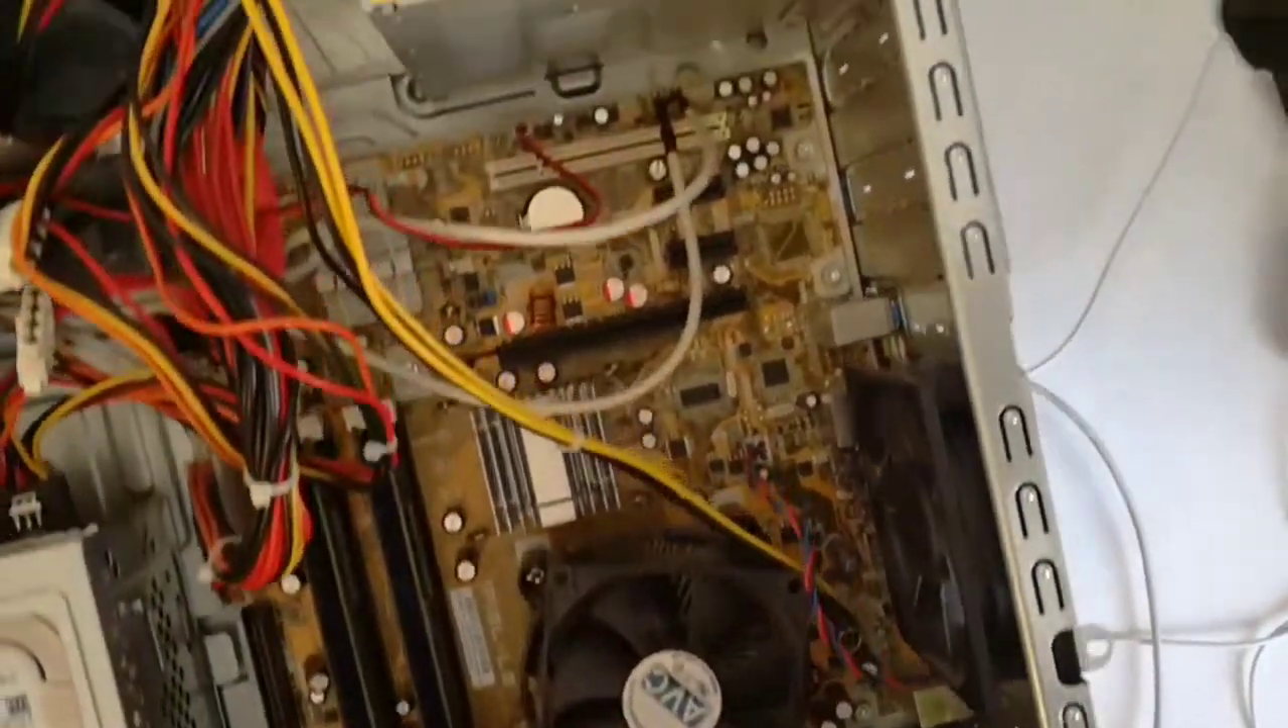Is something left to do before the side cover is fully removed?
No.